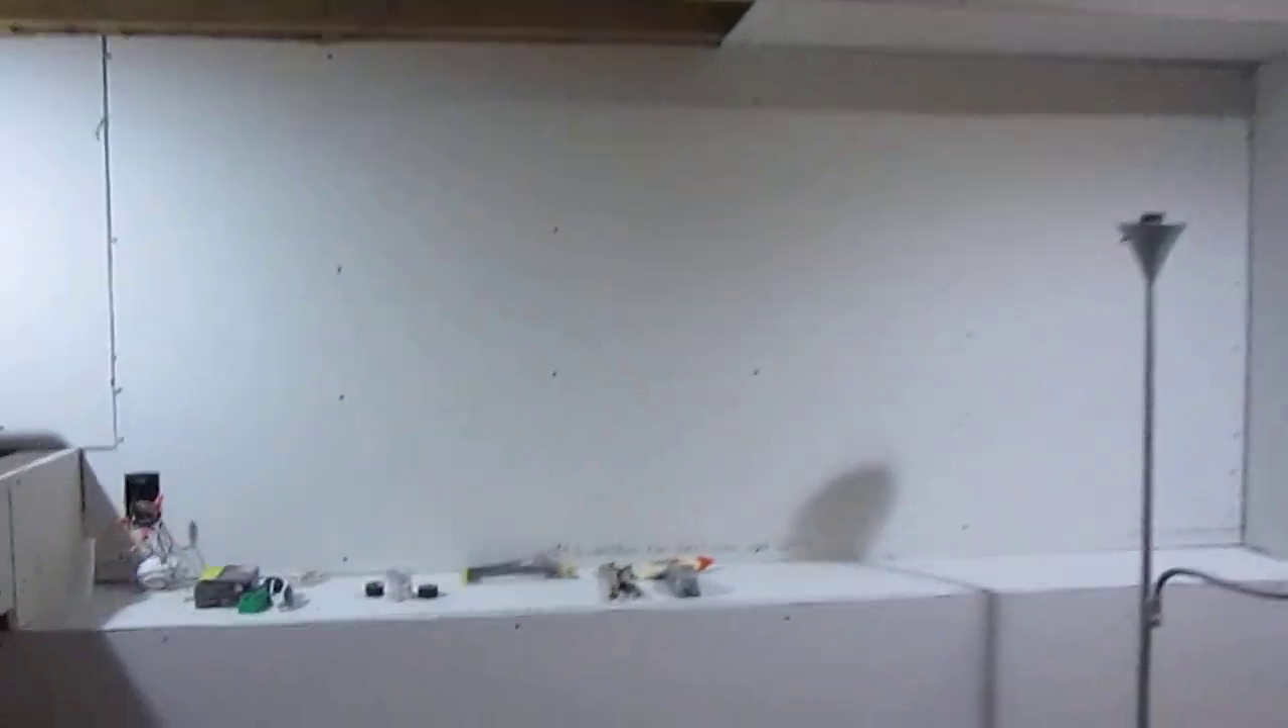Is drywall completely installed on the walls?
Yes.